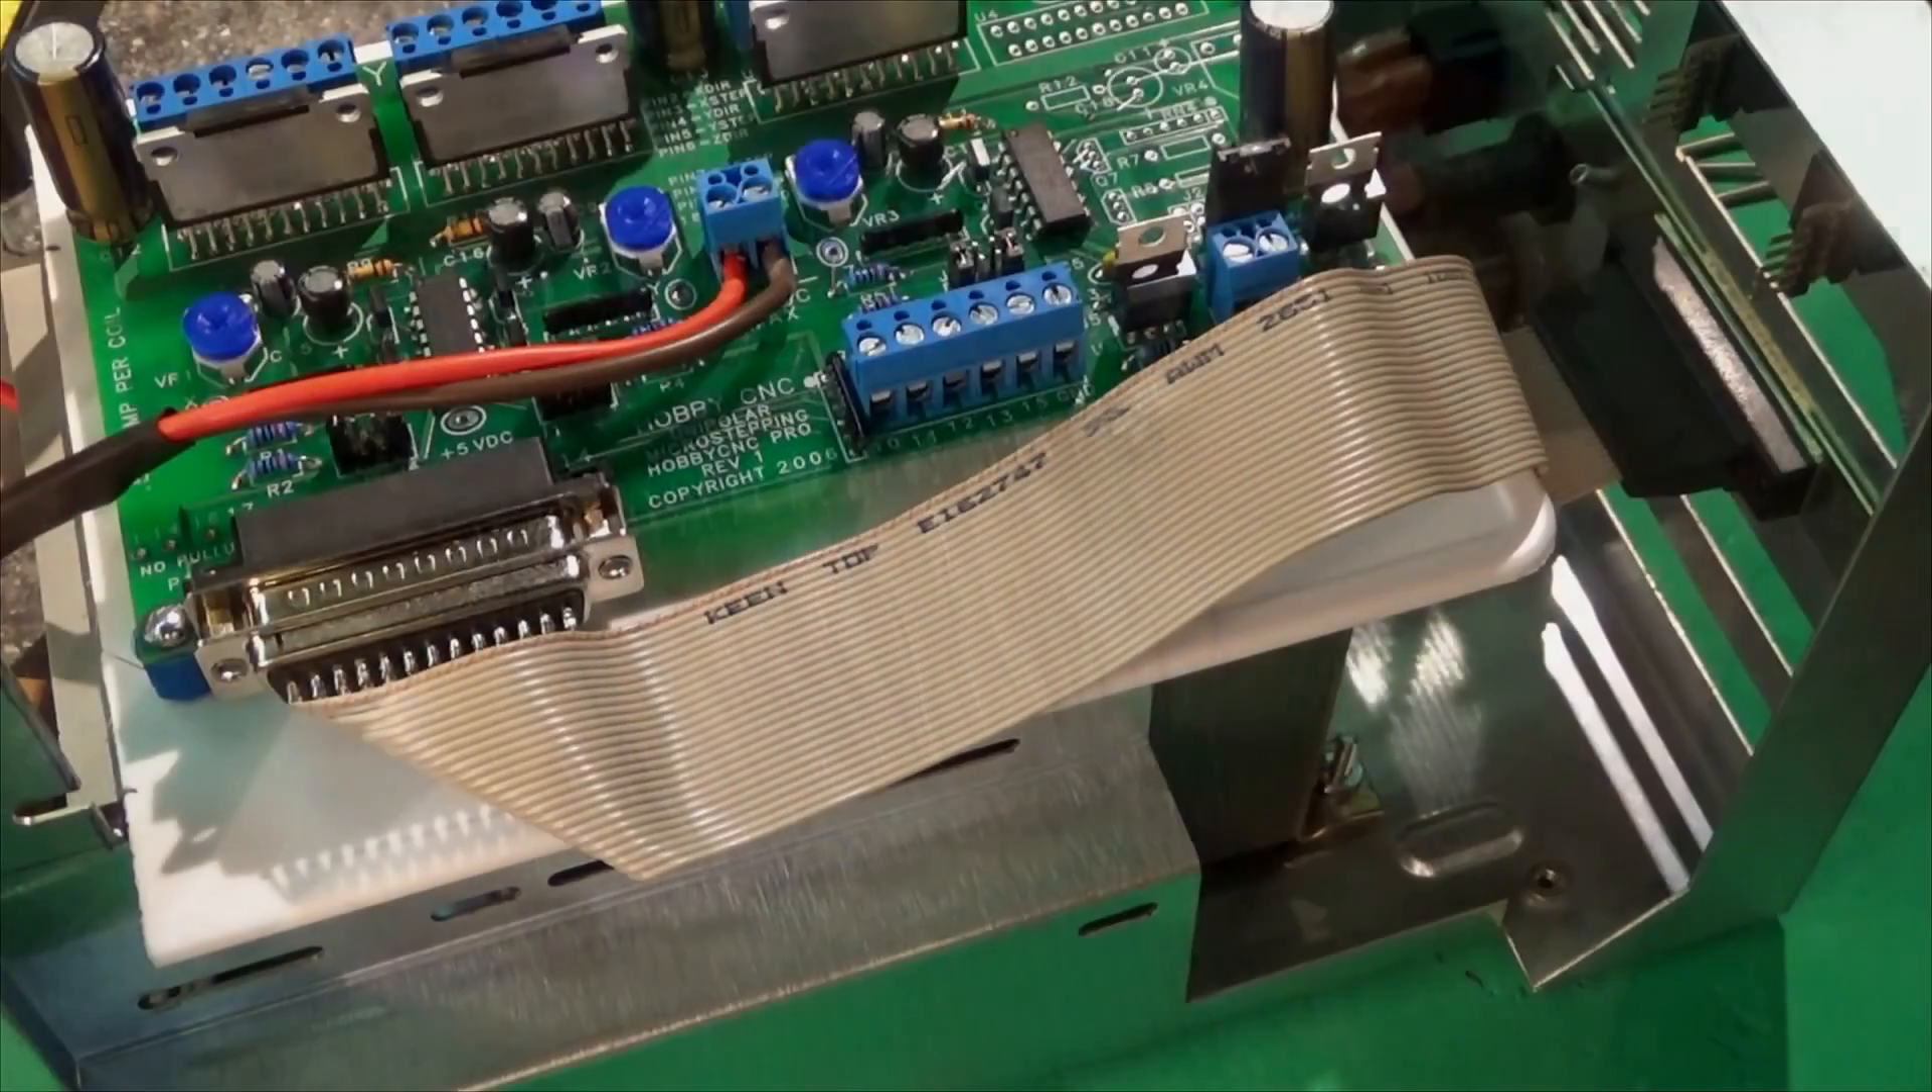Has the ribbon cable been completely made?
Yes.